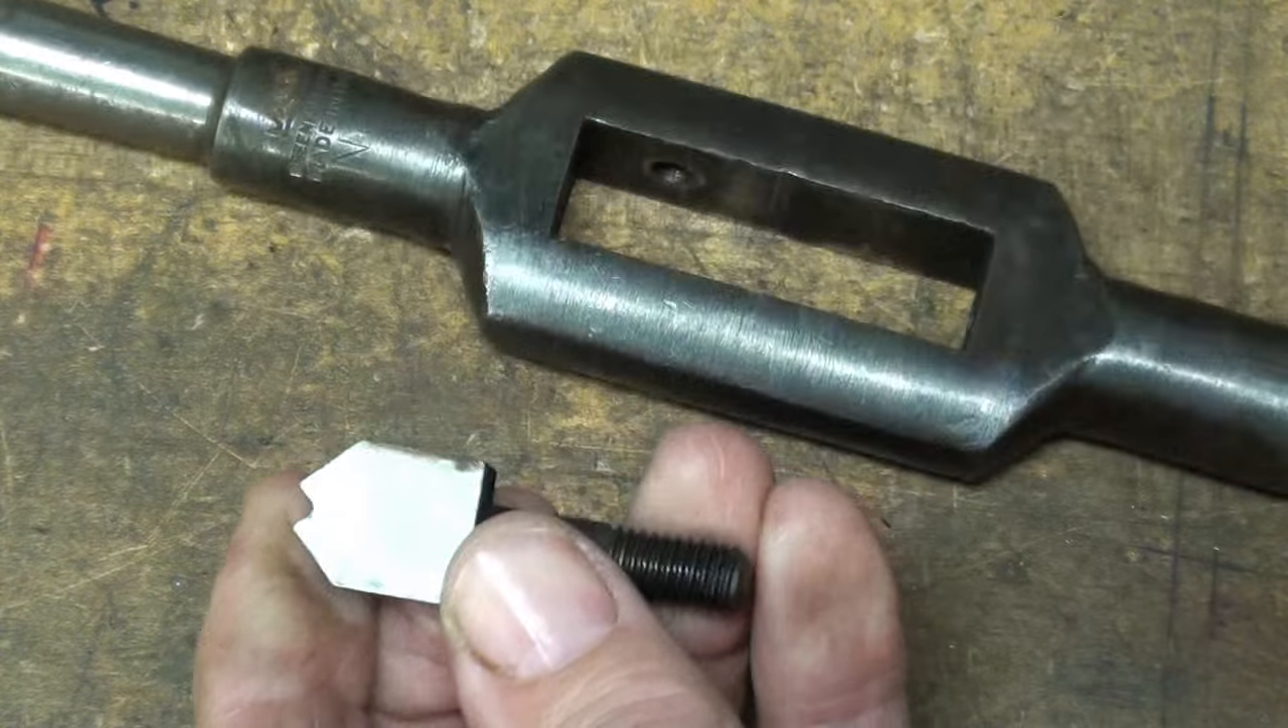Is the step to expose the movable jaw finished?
Yes.